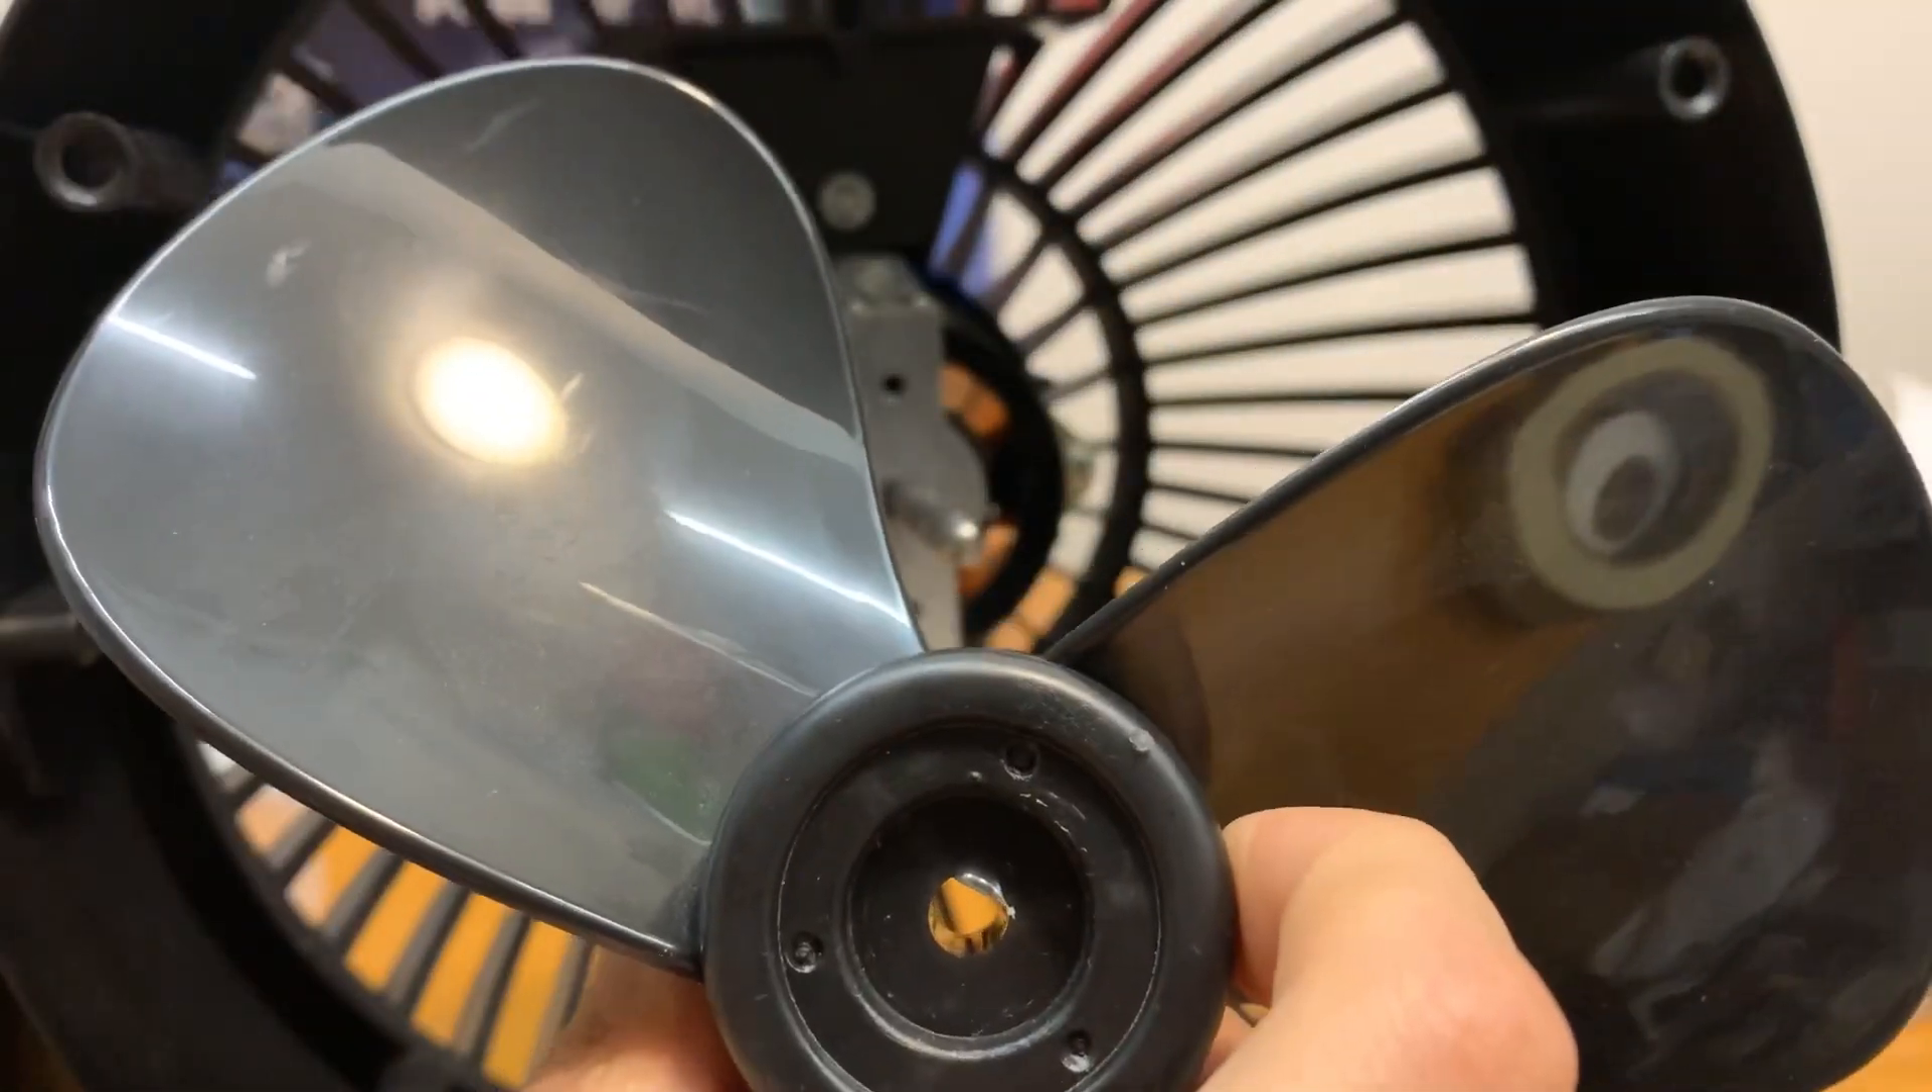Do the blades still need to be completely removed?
No.